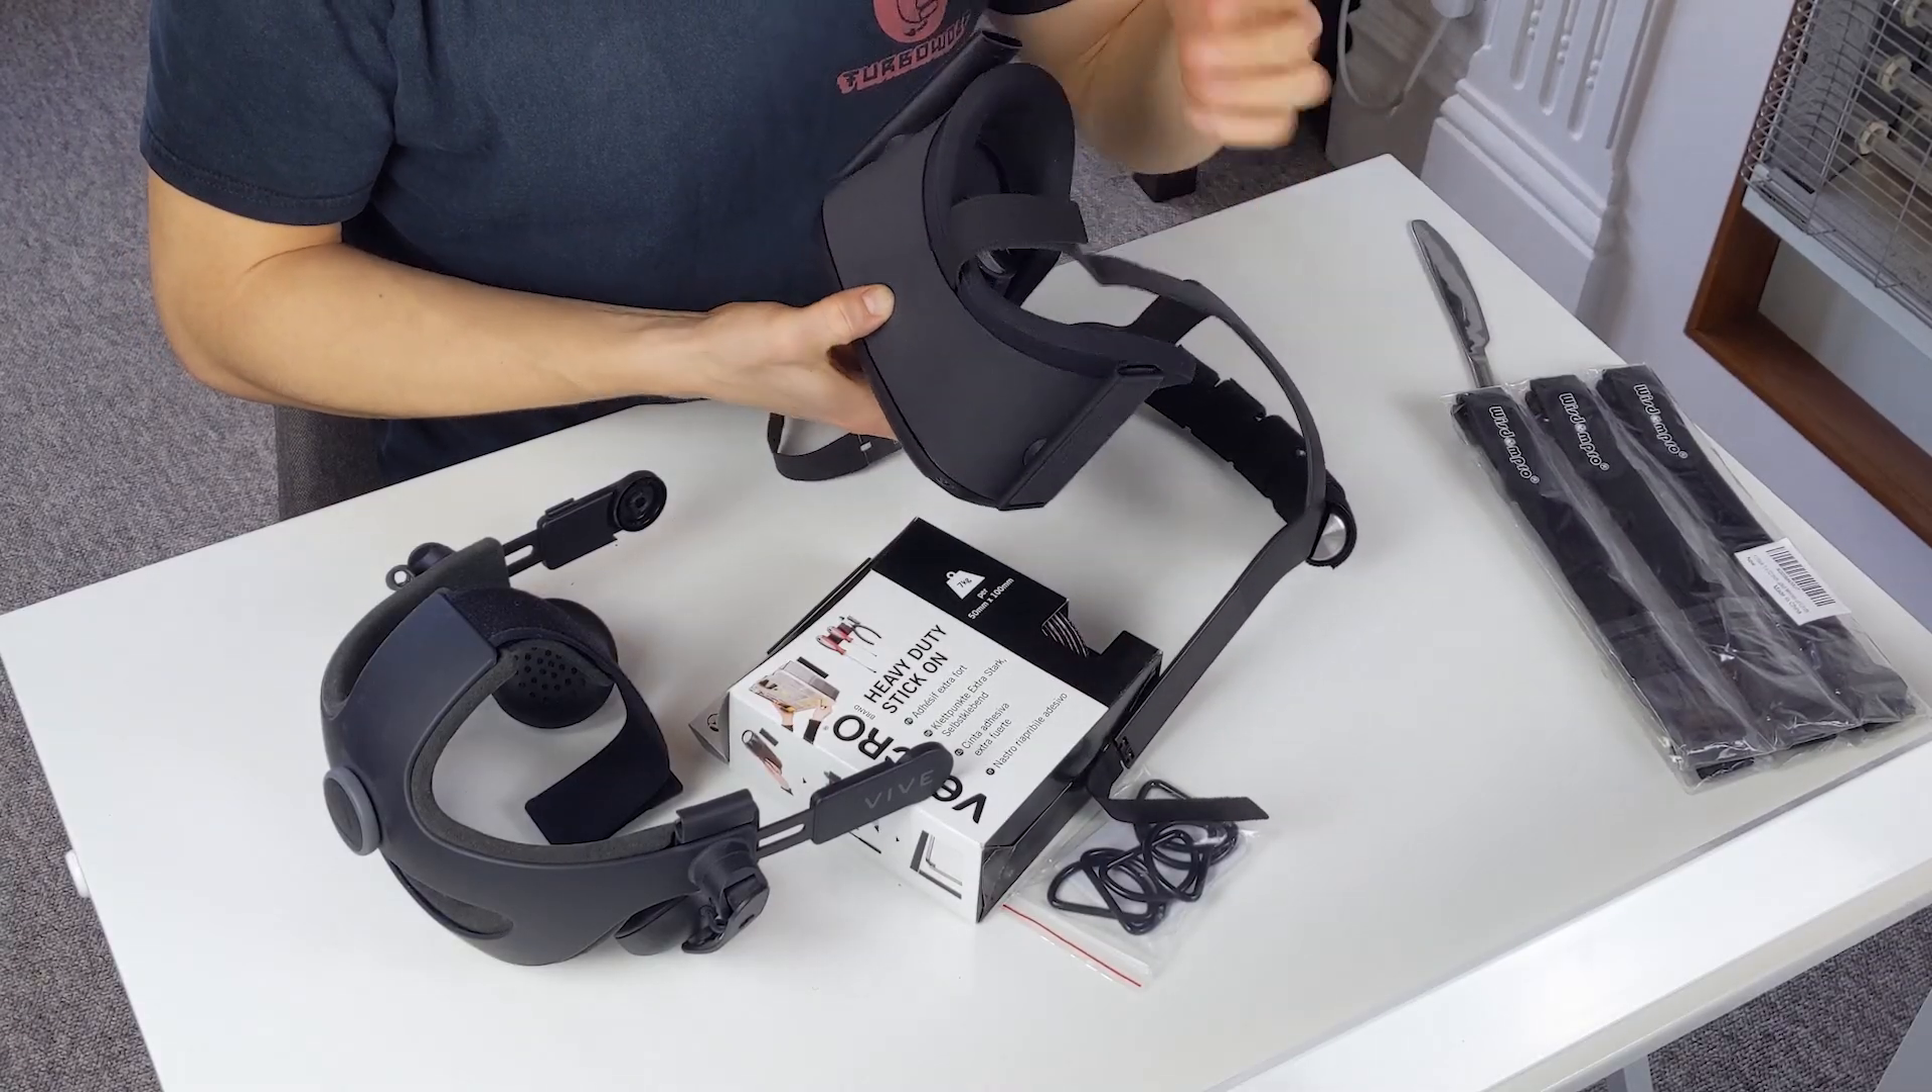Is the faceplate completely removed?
No.